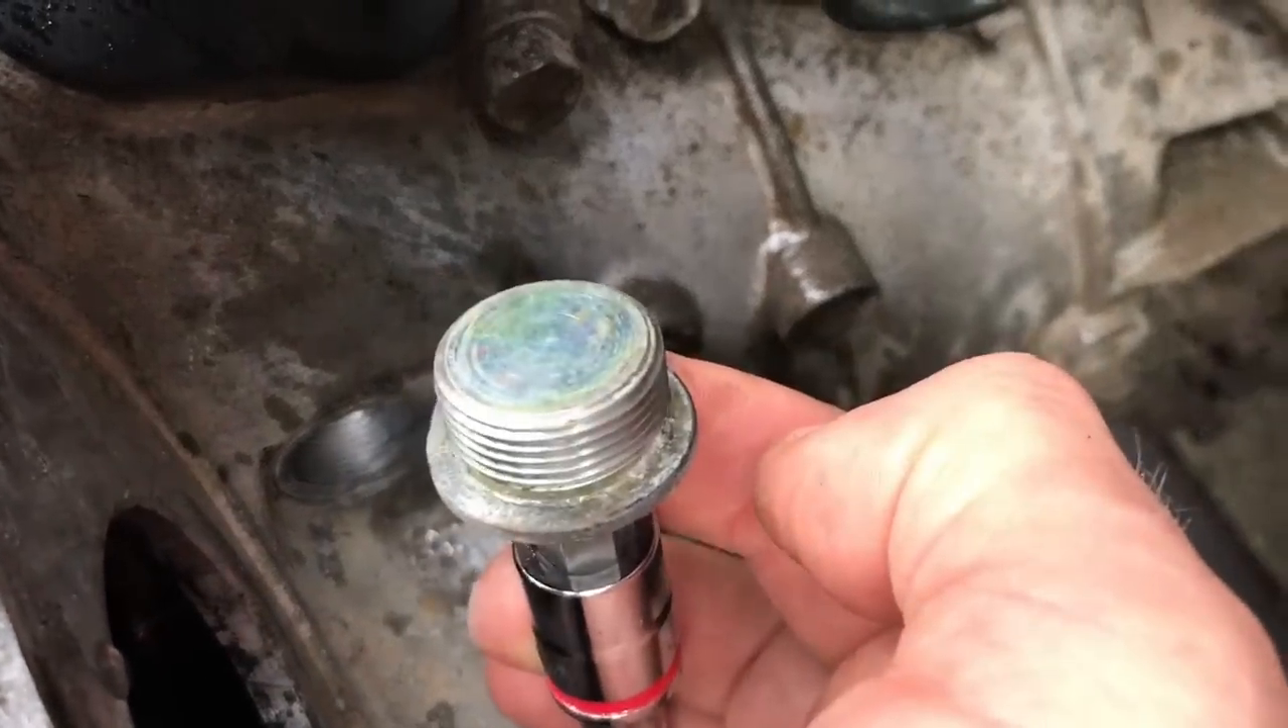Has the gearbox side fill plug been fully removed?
Yes.